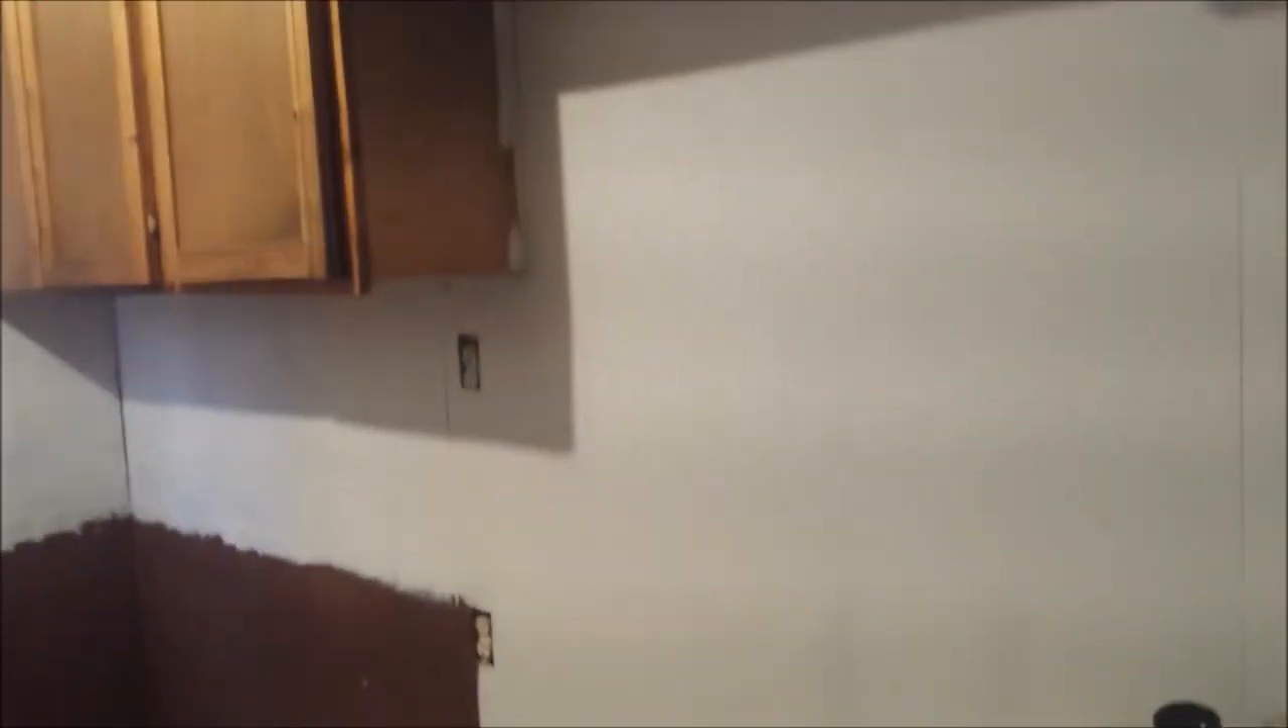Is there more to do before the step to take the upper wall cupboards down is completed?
Yes.